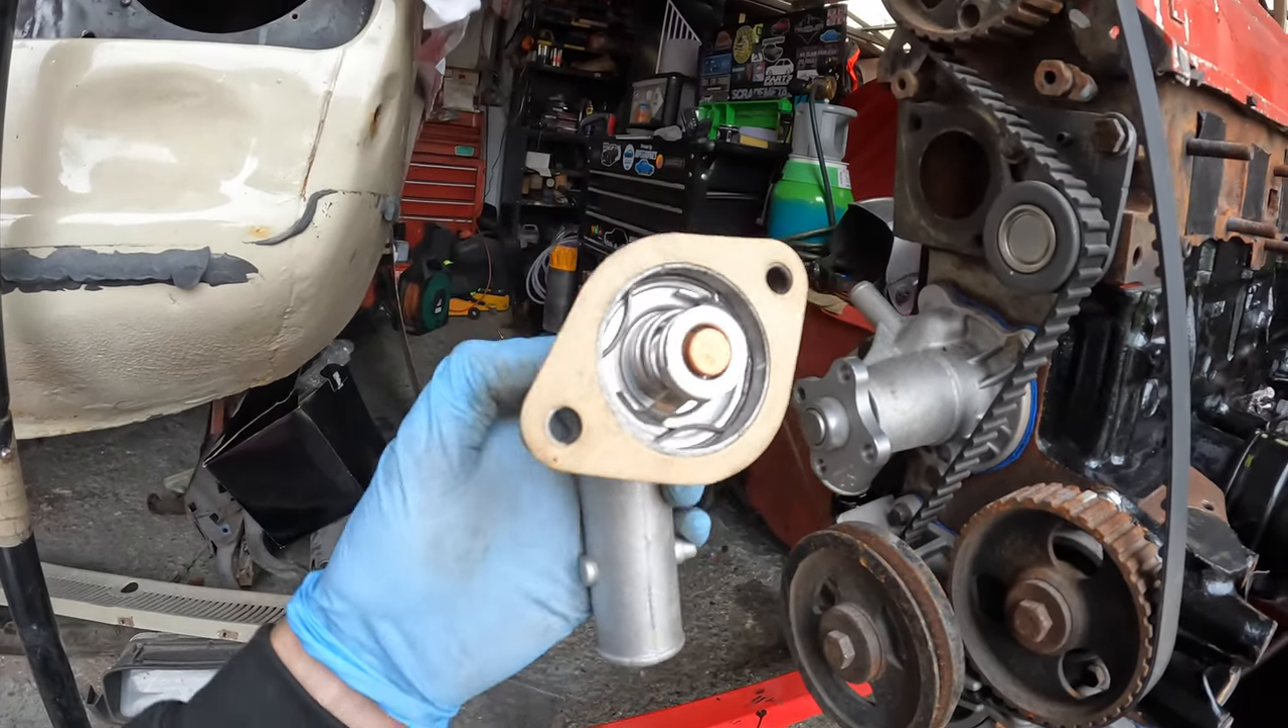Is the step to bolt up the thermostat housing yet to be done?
Yes.